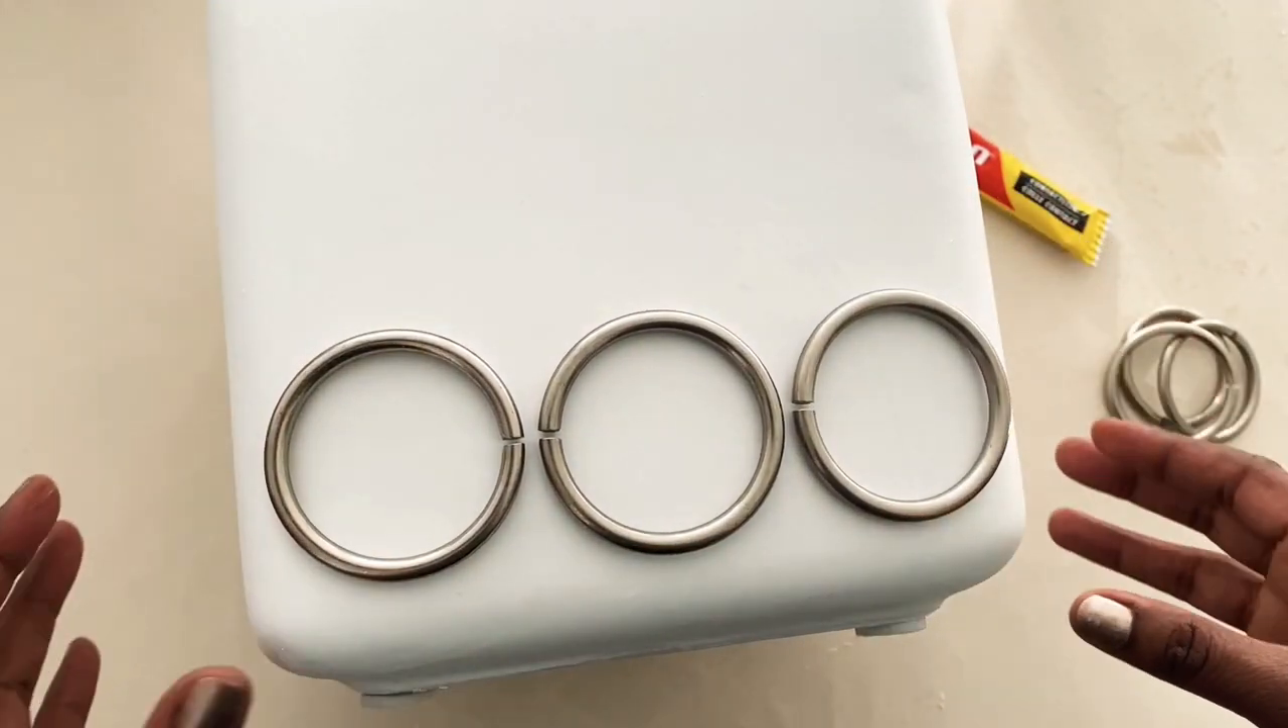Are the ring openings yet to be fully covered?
Yes.